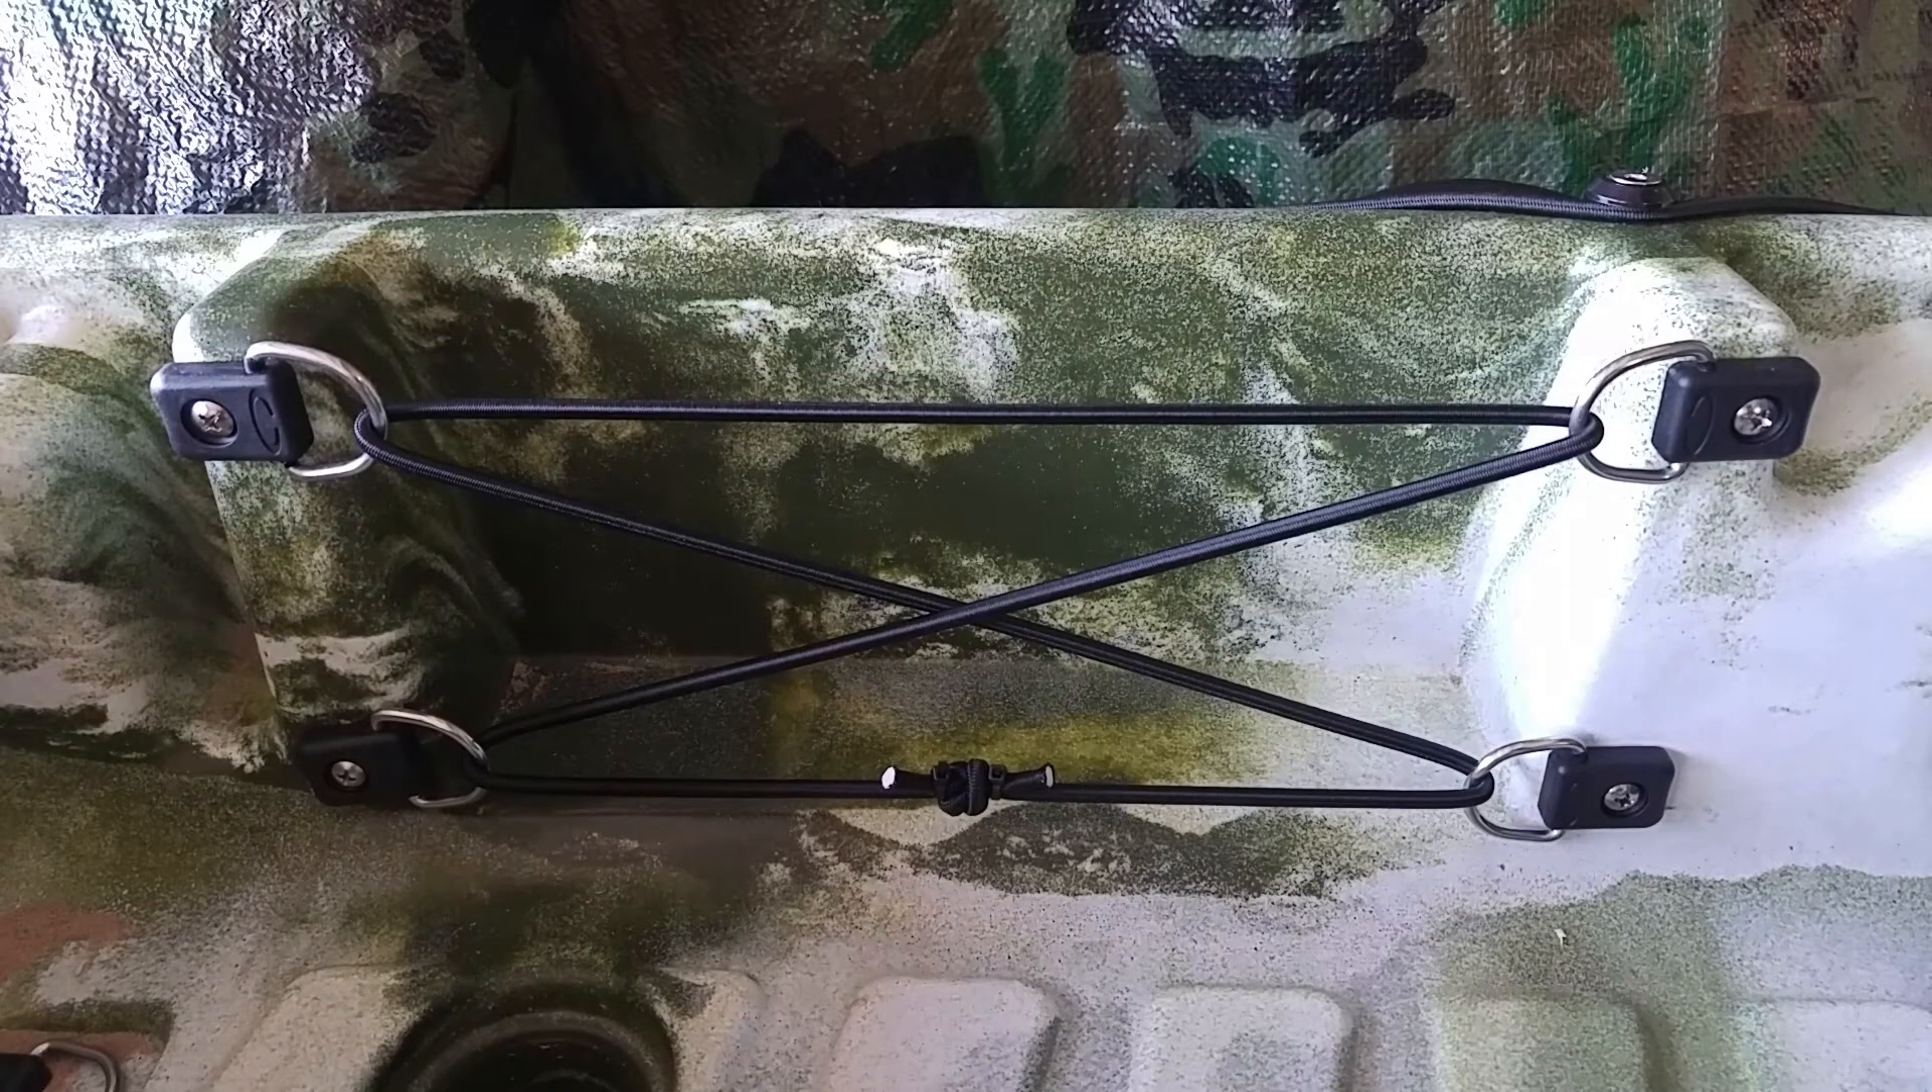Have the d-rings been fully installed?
Yes.